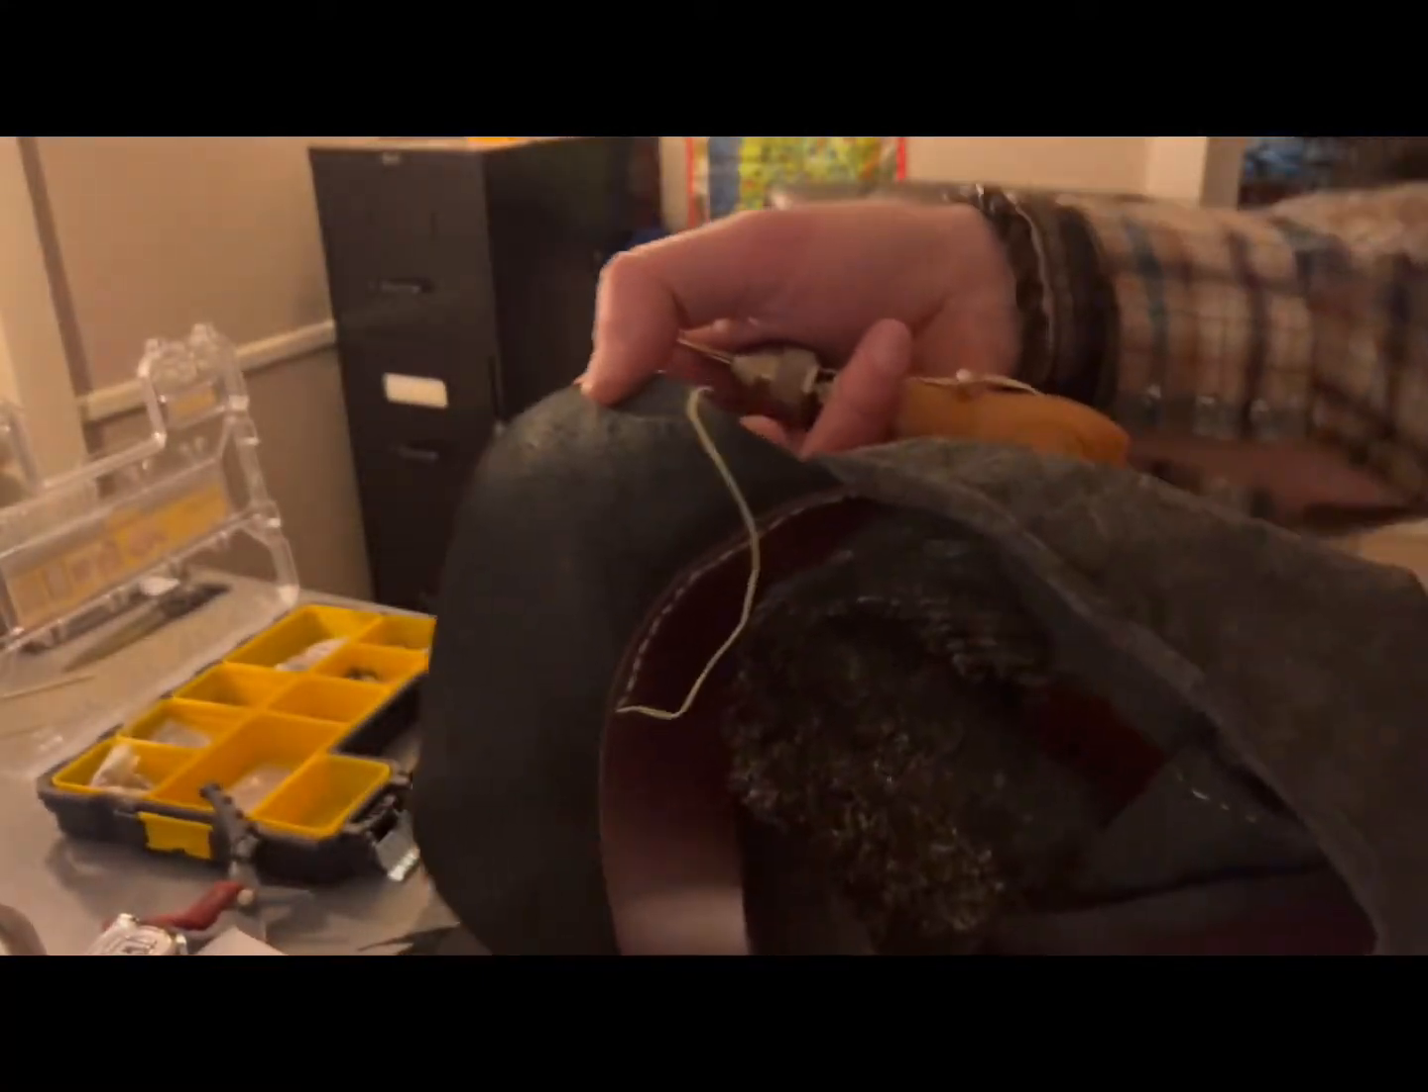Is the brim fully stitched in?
No.